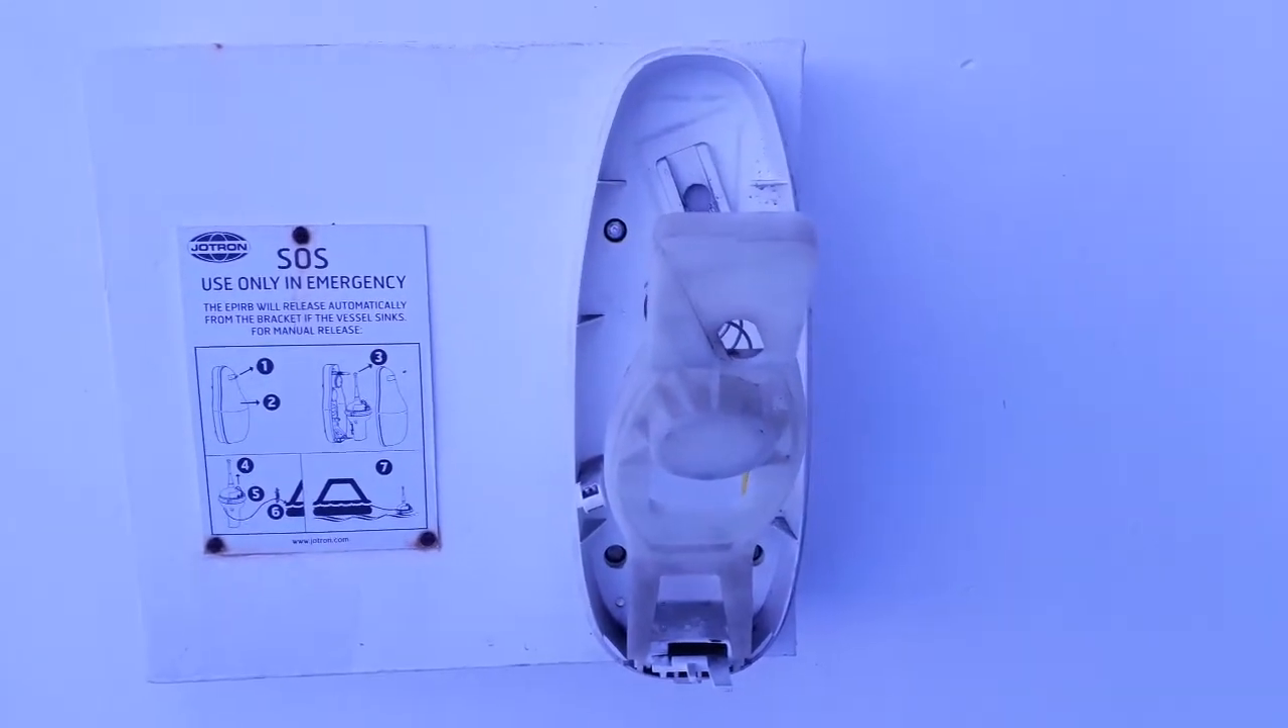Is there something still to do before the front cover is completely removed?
No.